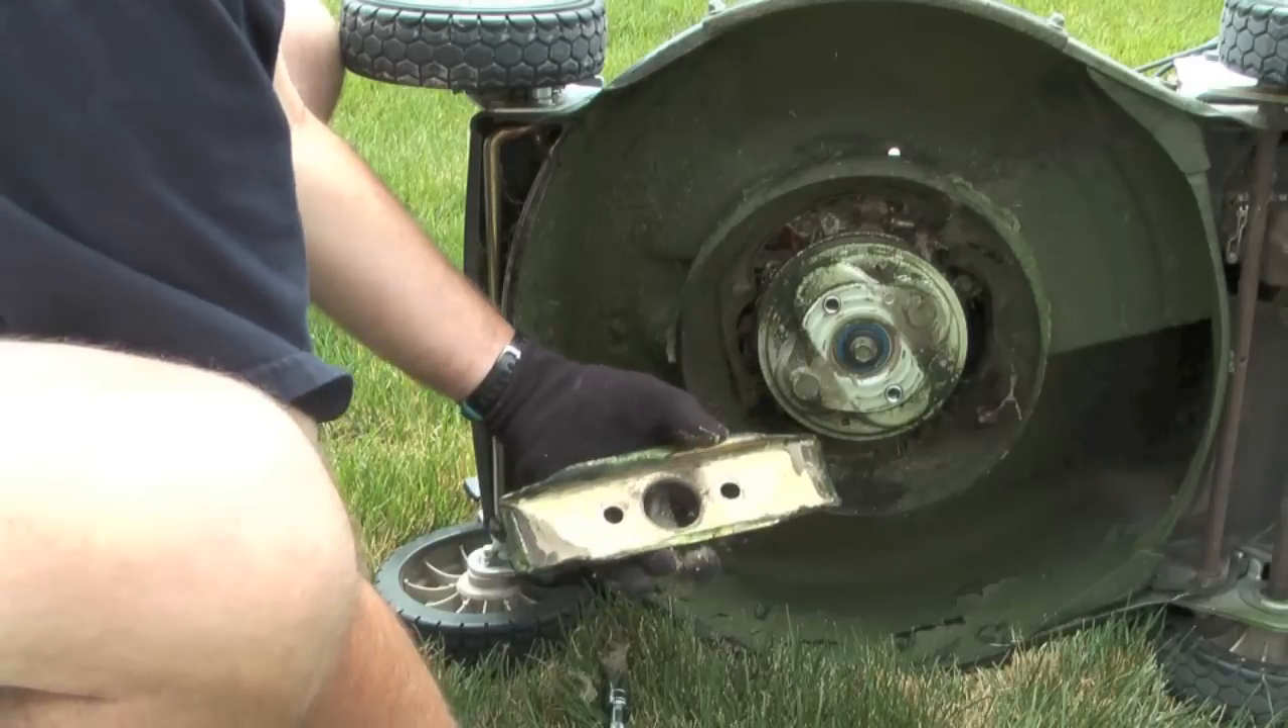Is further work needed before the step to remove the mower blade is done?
No.